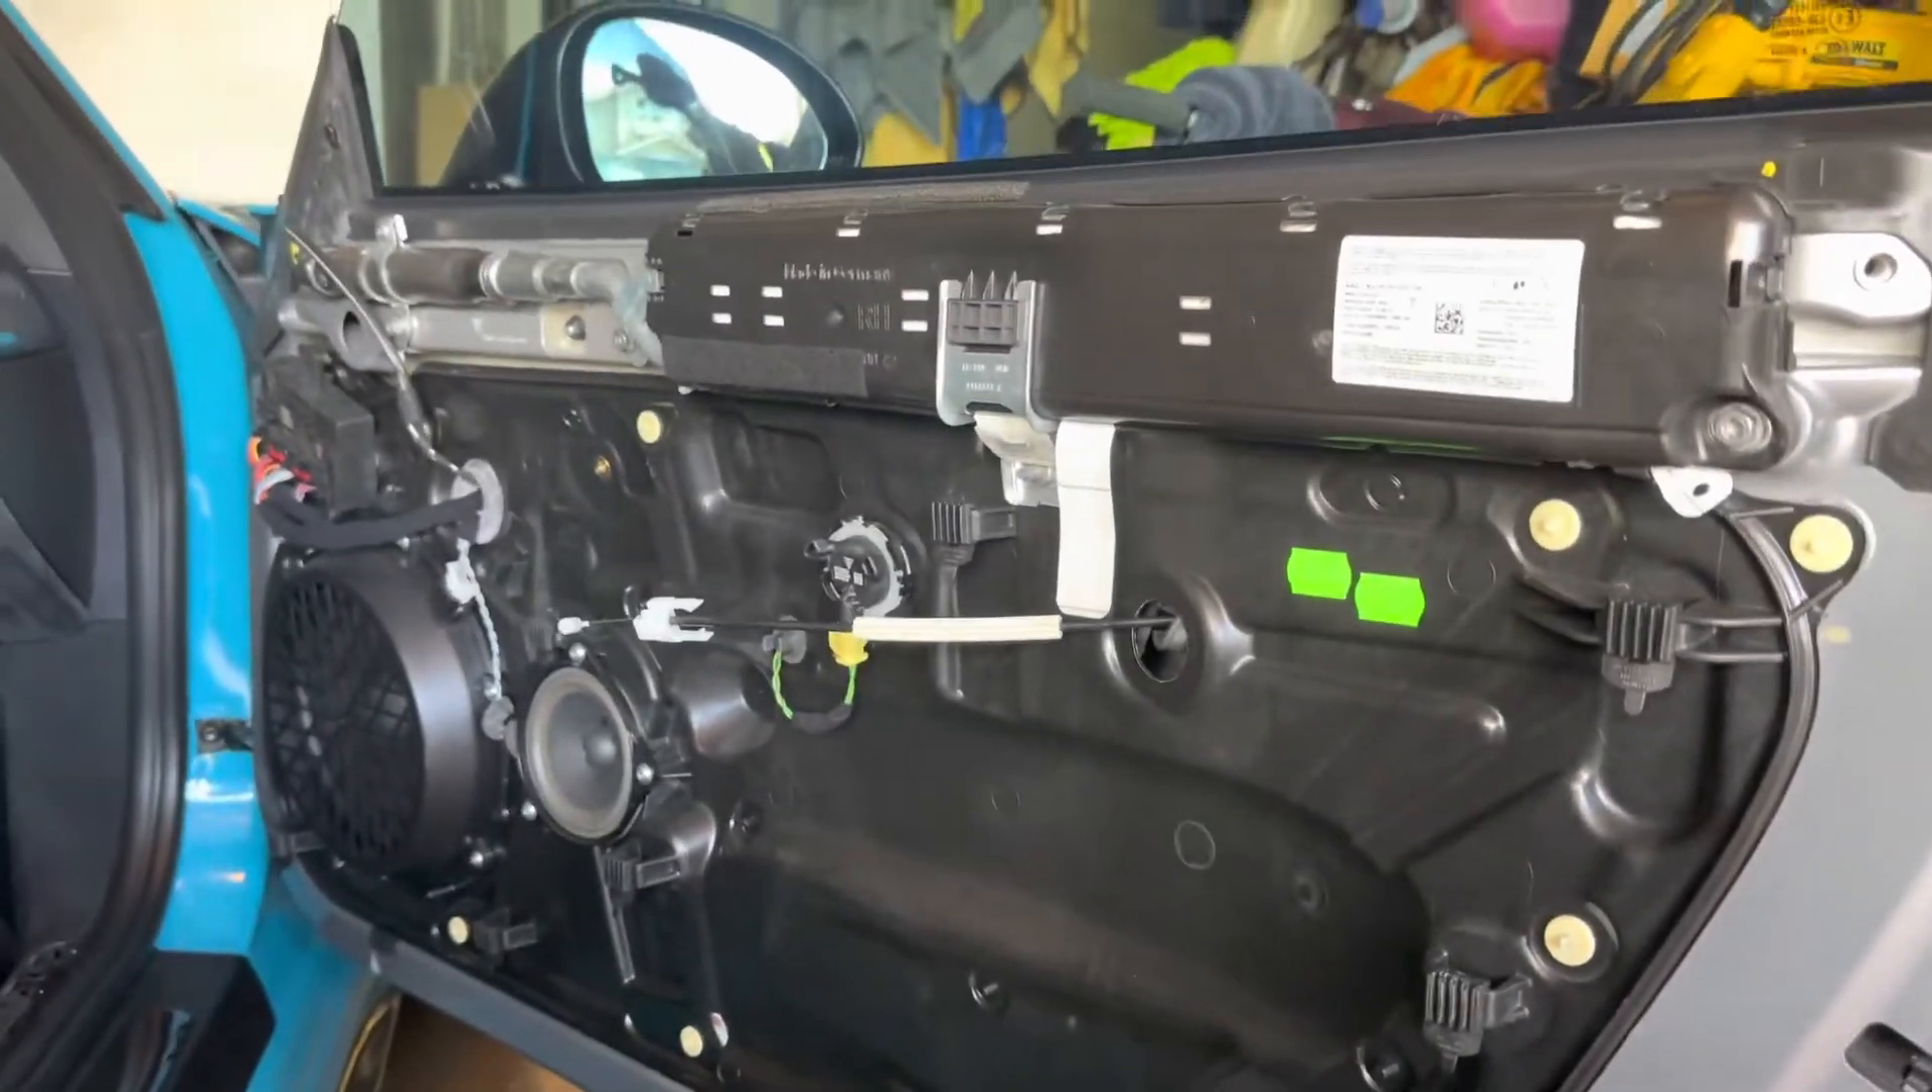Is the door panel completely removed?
Yes.